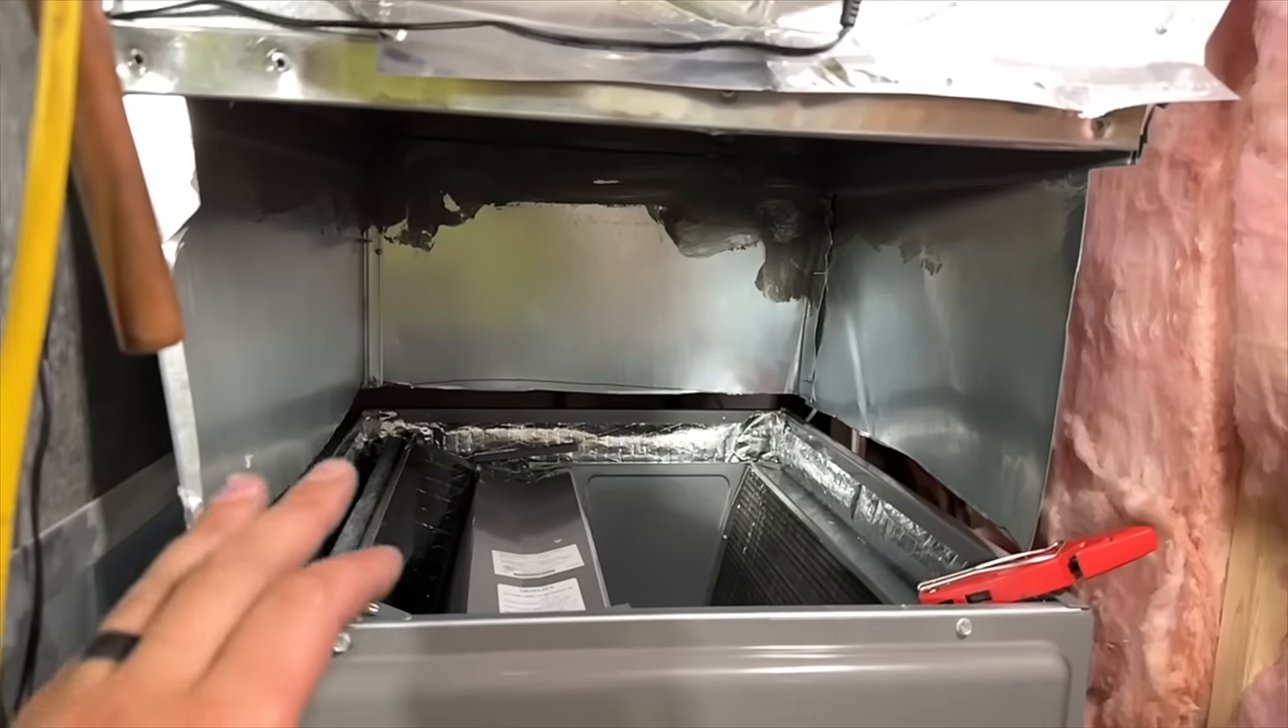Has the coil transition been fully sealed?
No.